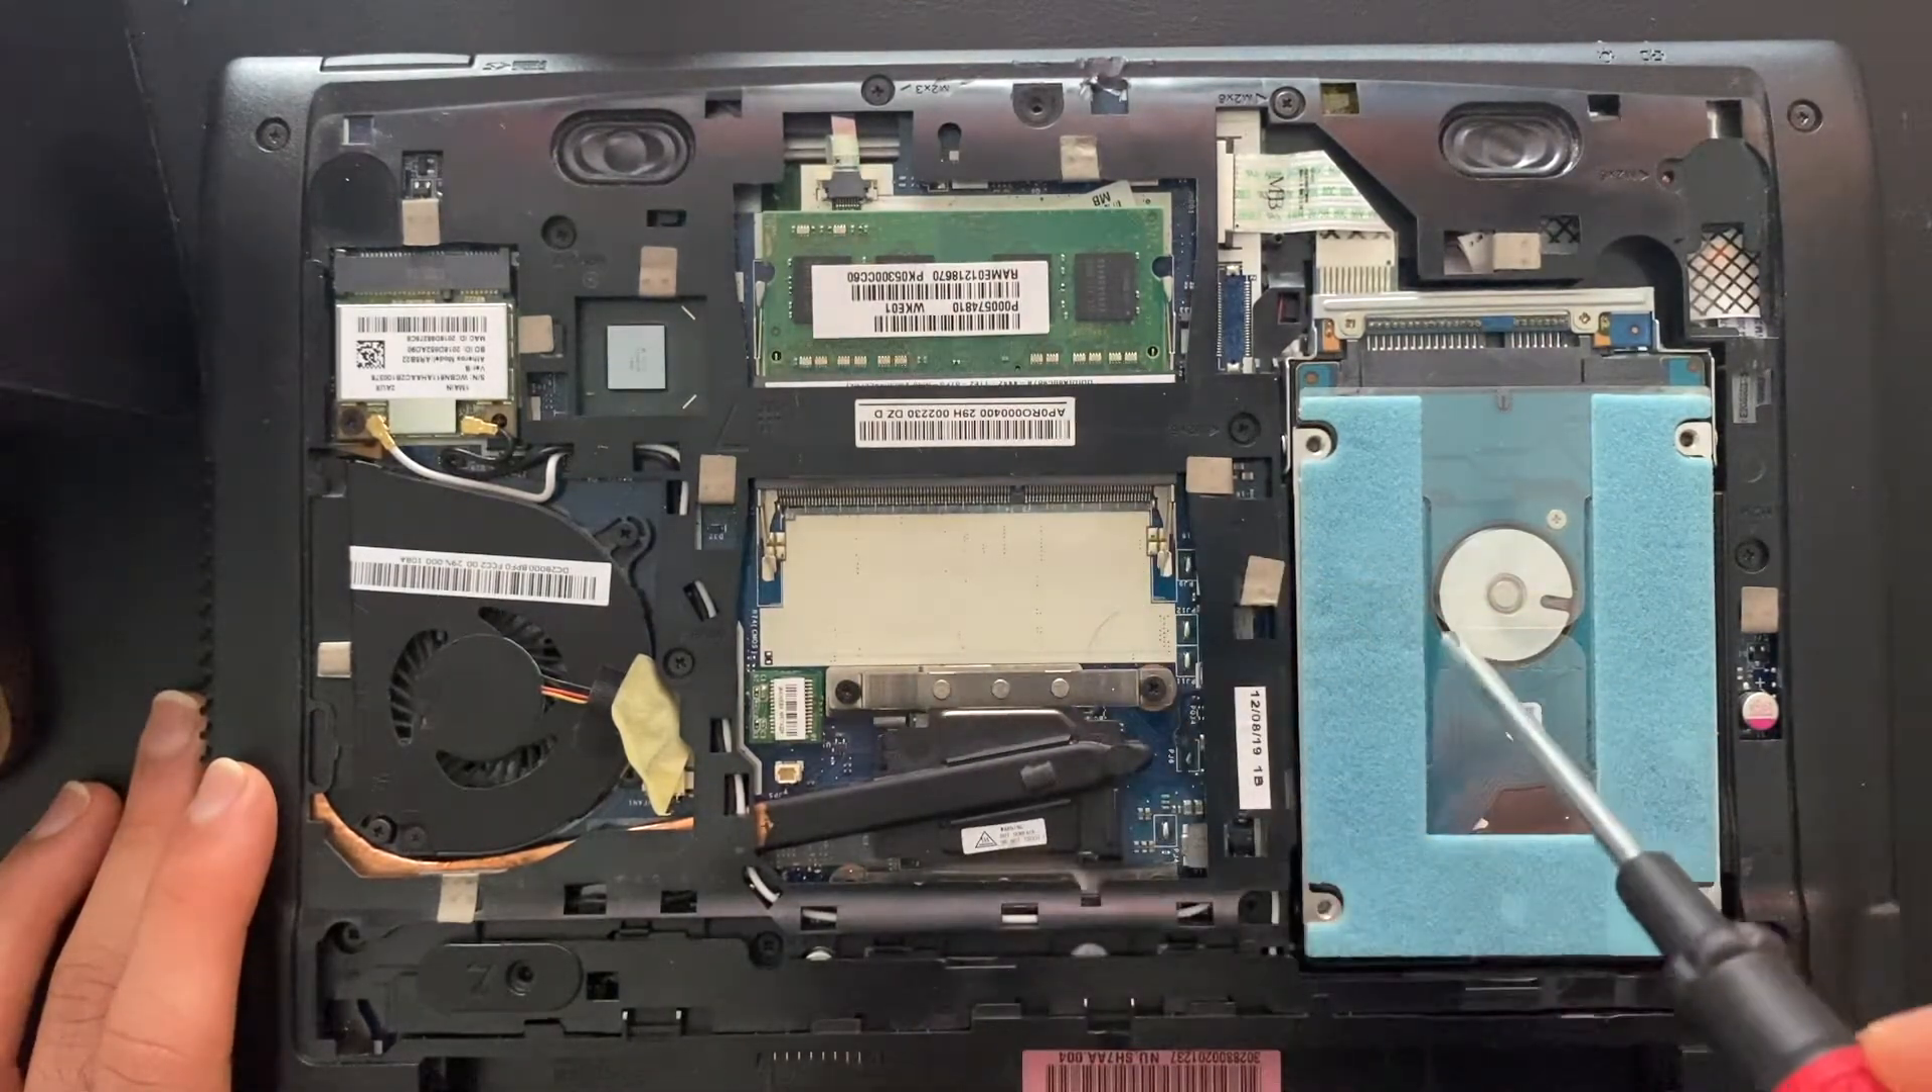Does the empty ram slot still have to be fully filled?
Yes.